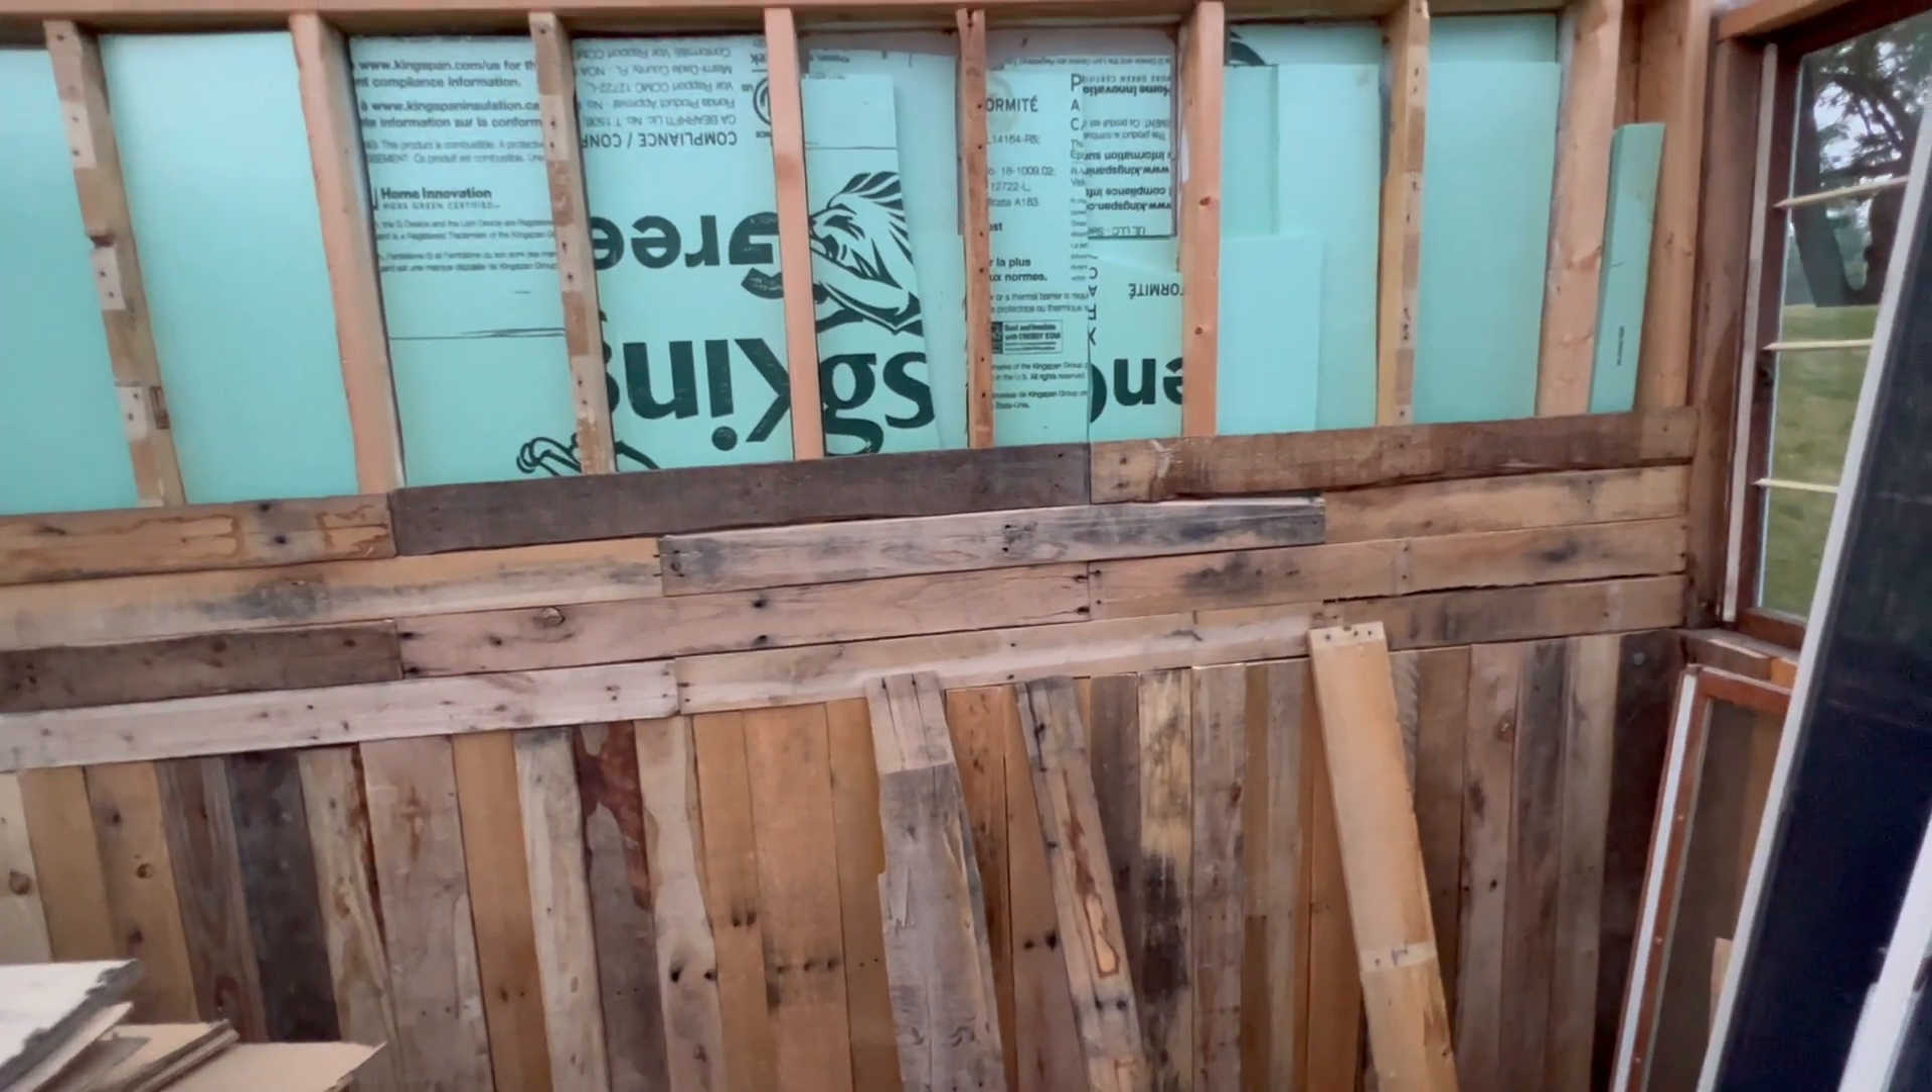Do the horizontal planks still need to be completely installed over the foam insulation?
Yes.